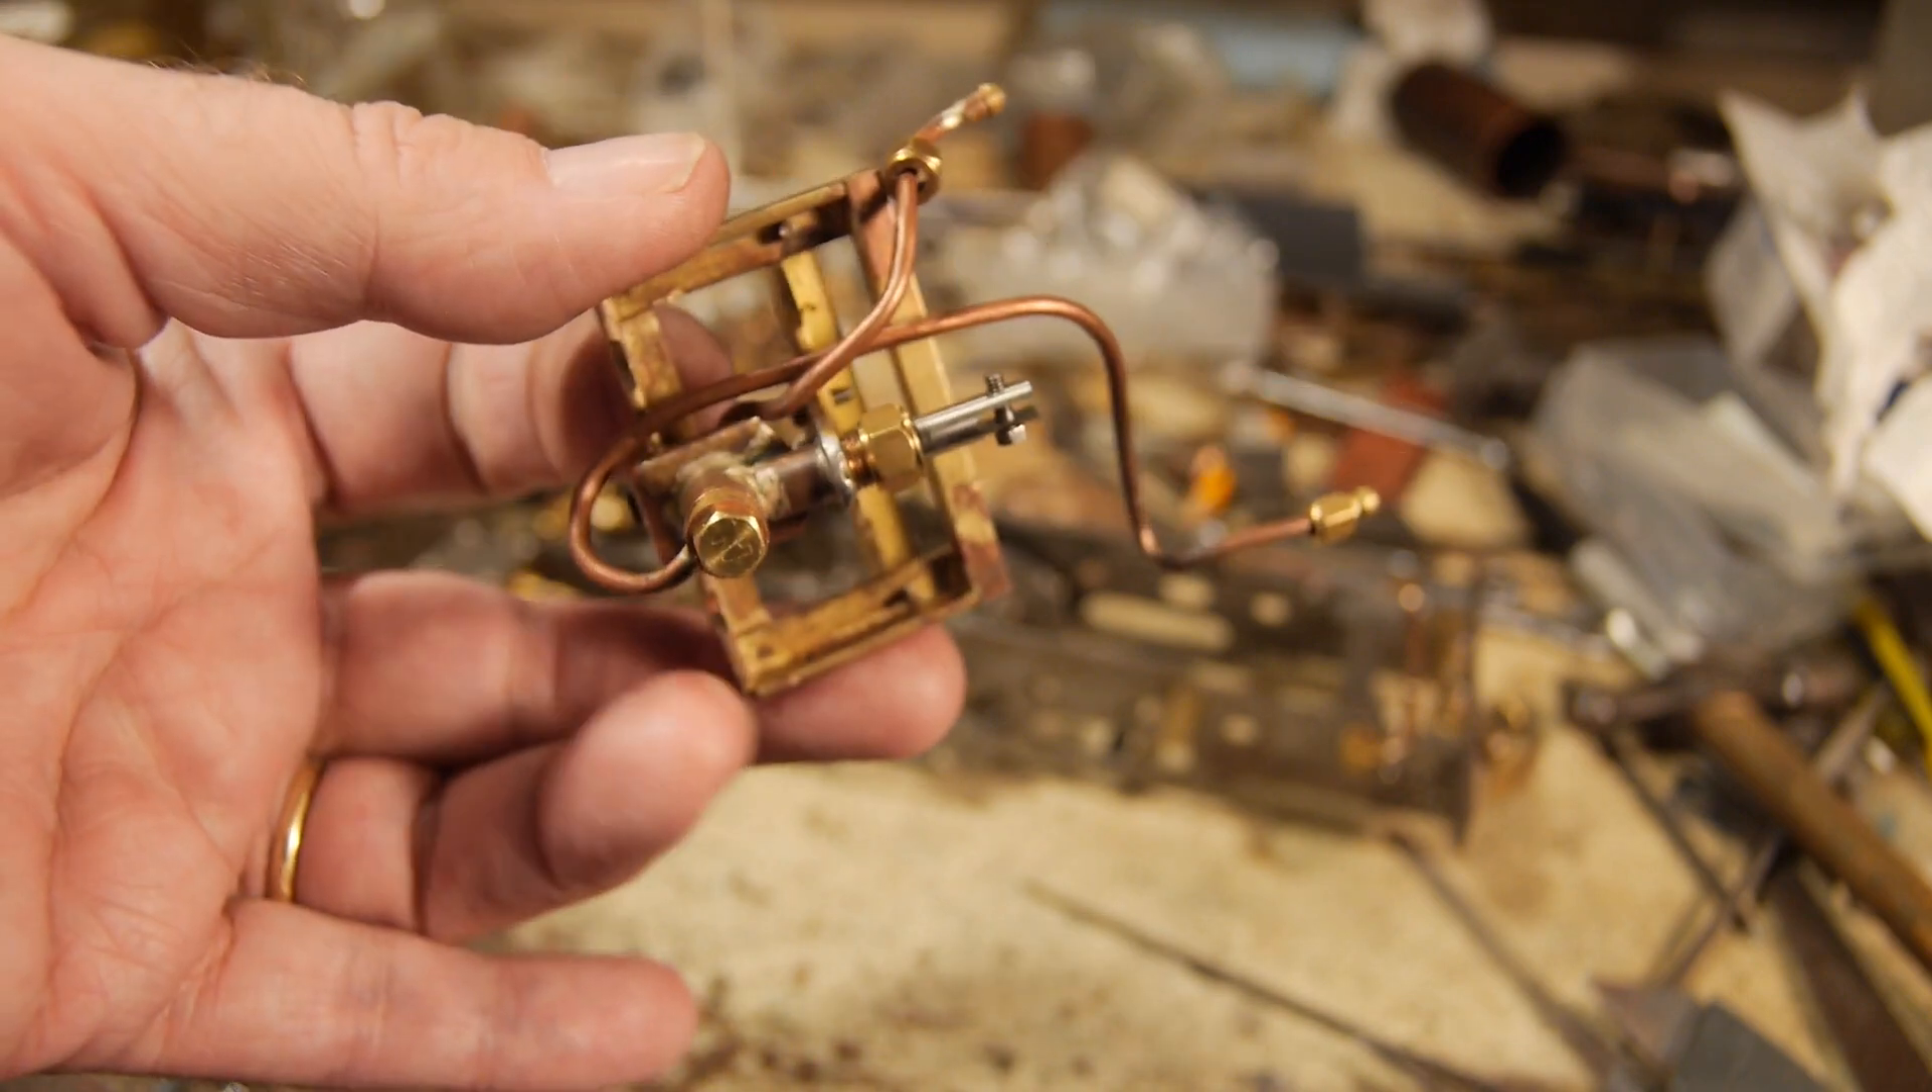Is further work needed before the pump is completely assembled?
No.